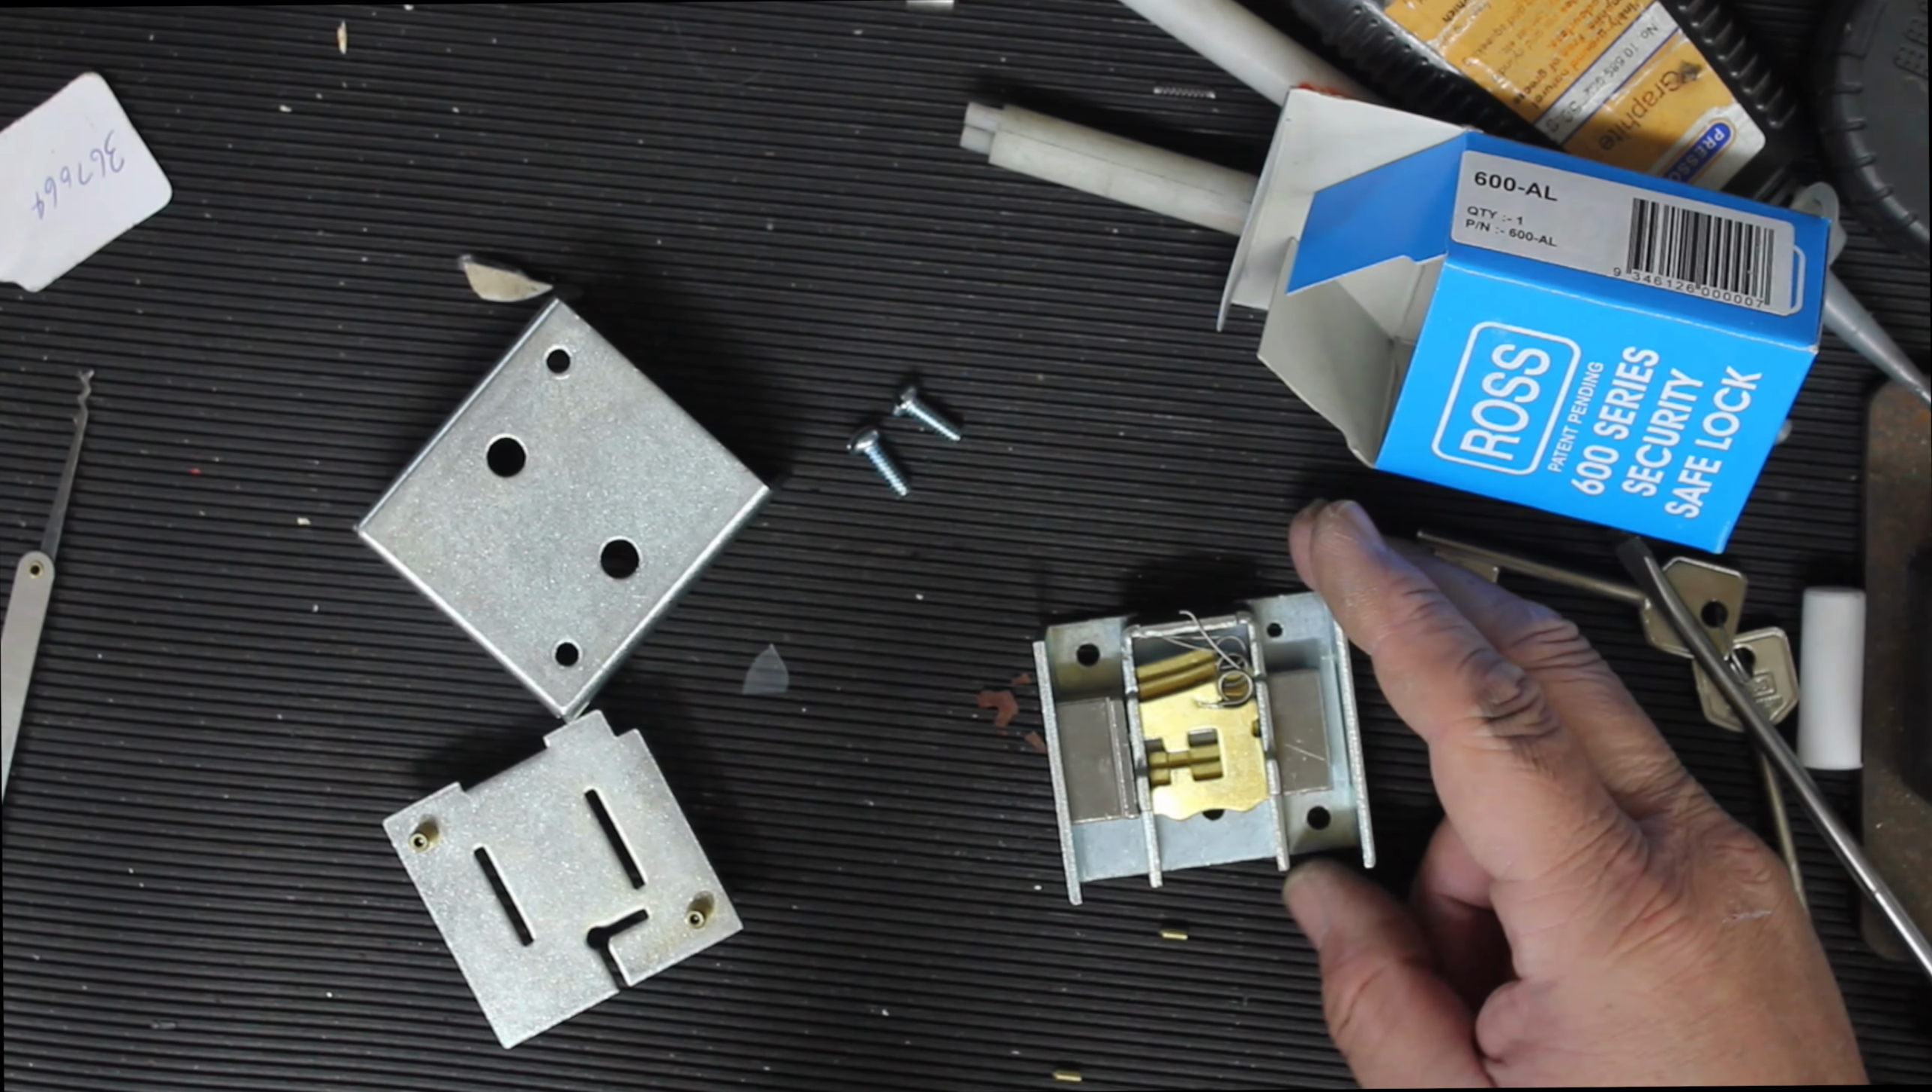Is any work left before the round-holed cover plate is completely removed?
No.